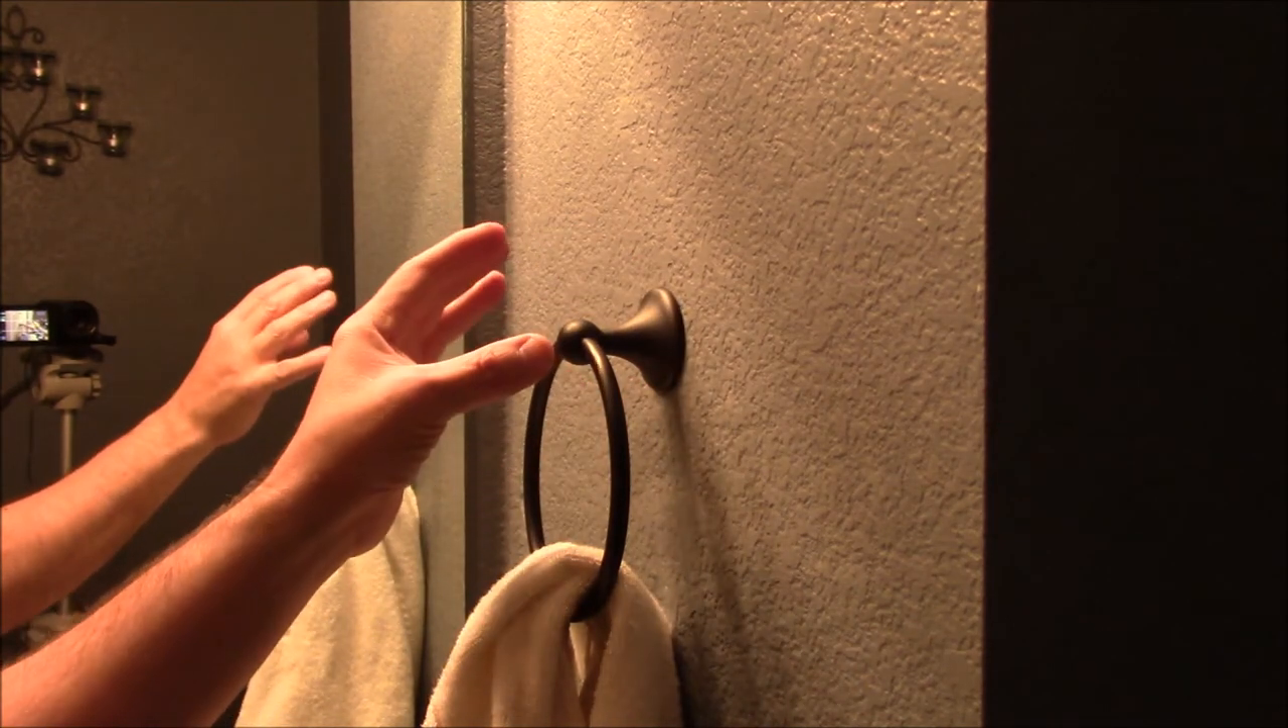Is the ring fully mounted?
Yes.